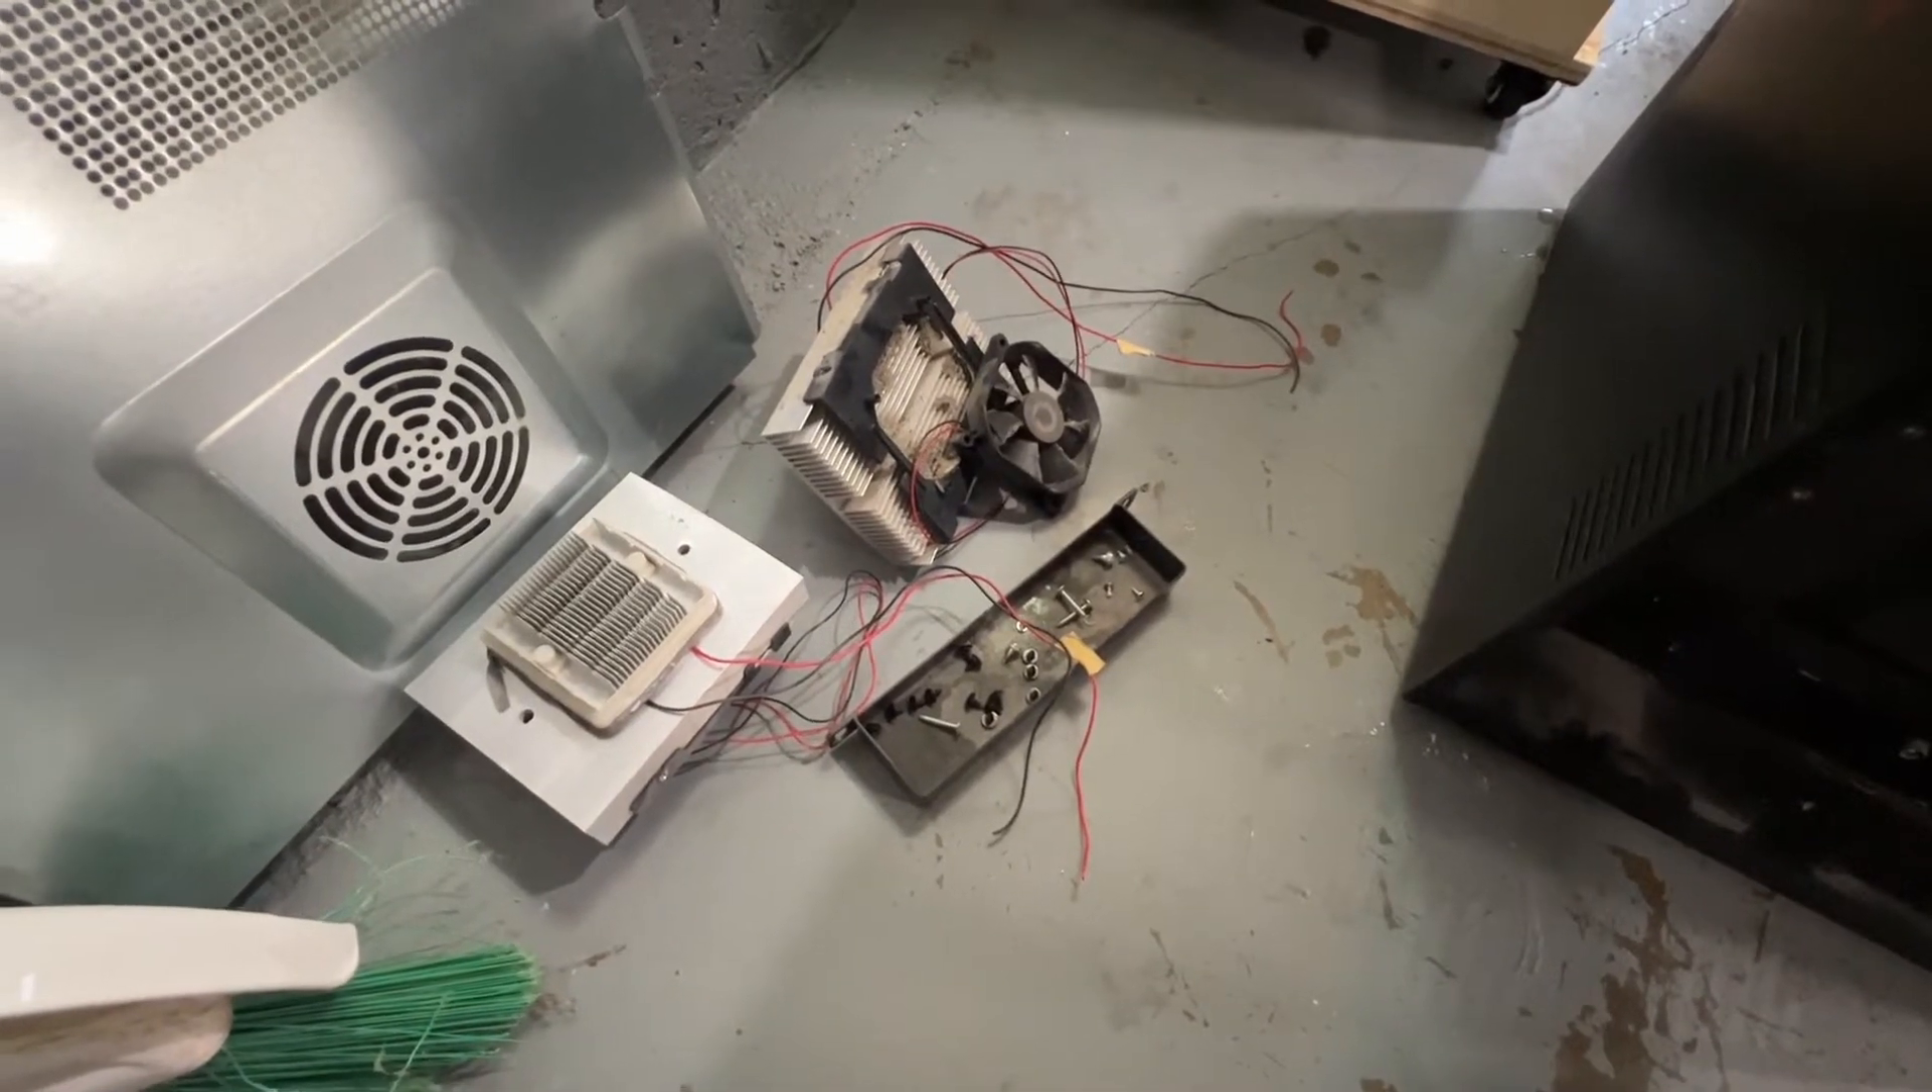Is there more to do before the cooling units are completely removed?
No.